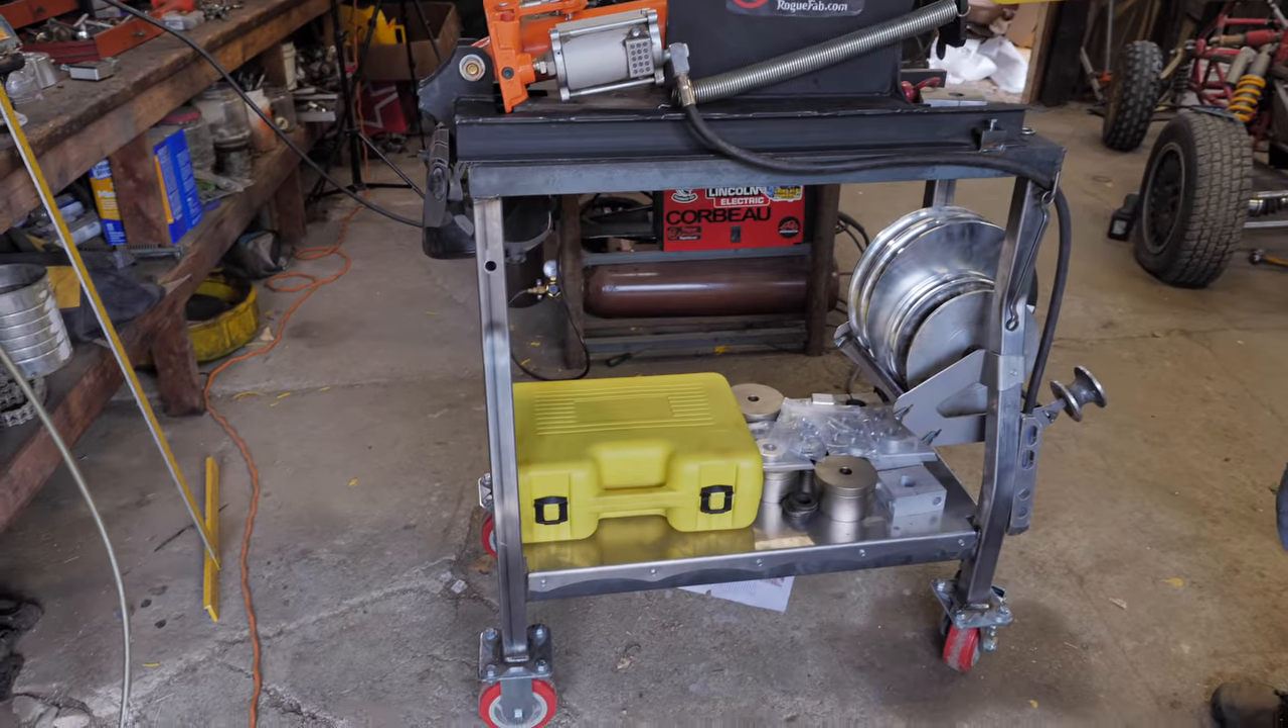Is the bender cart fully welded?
Yes.